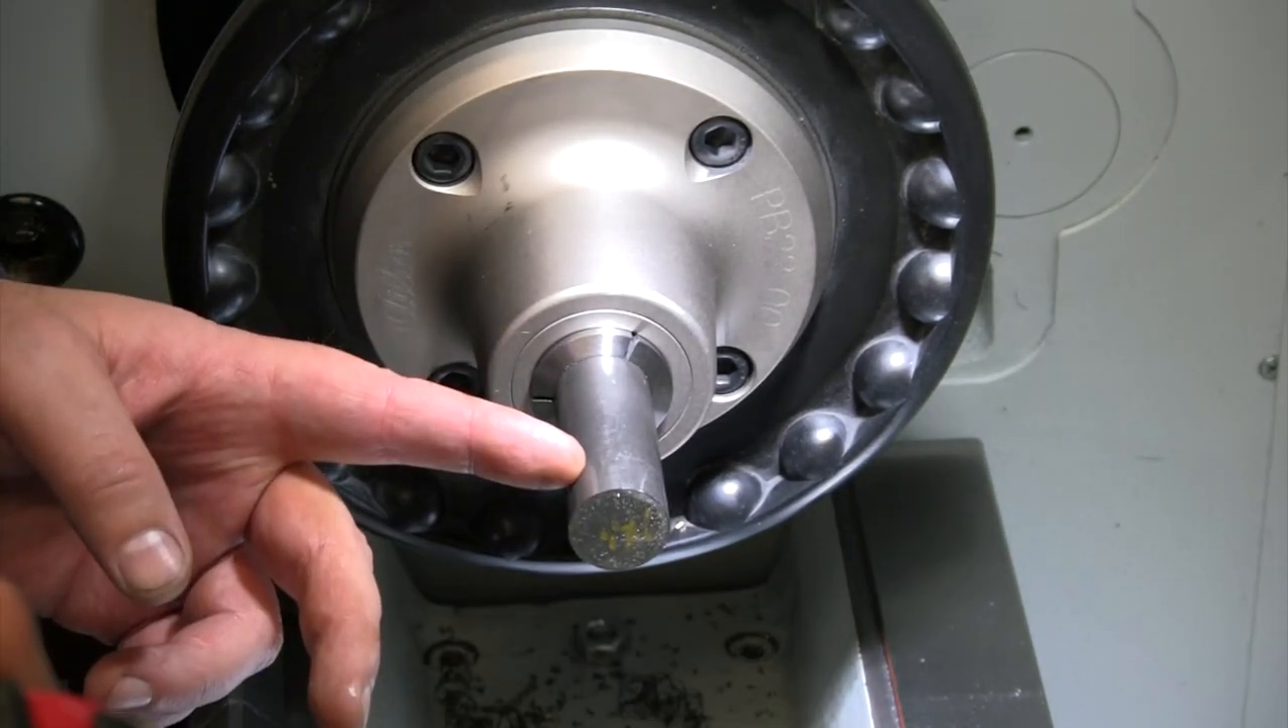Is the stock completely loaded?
Yes.